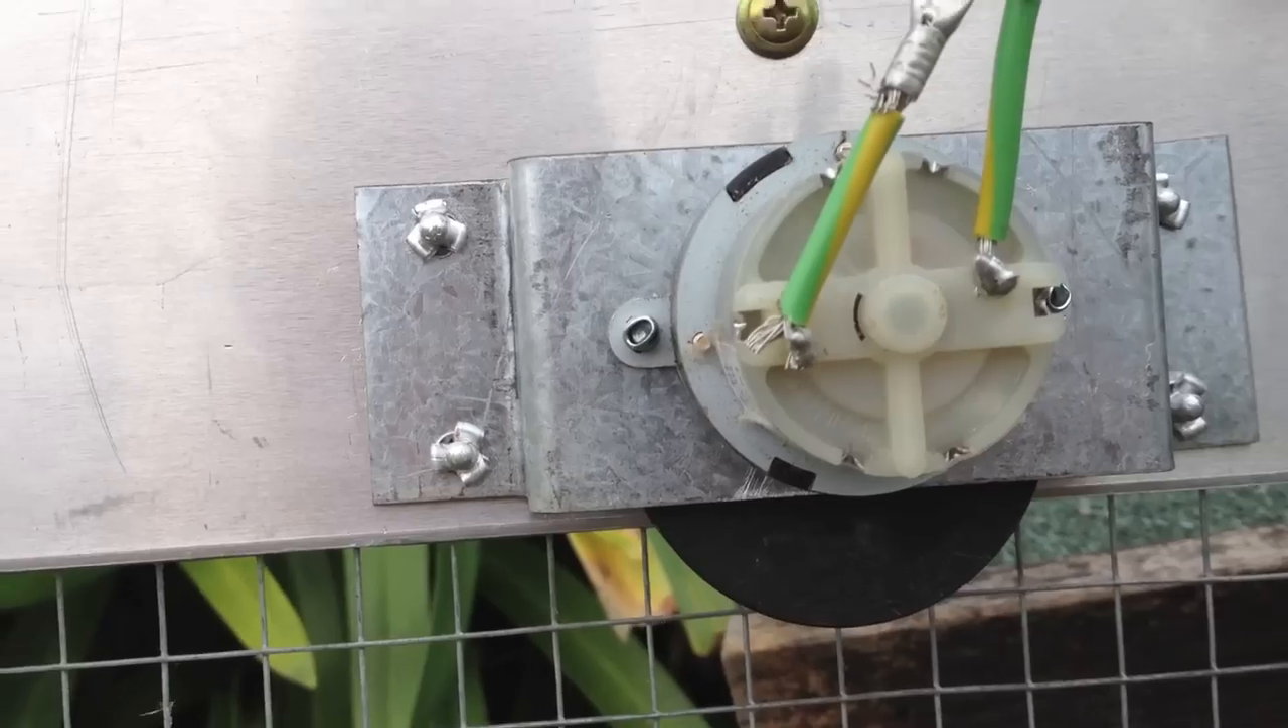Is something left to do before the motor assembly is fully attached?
No.